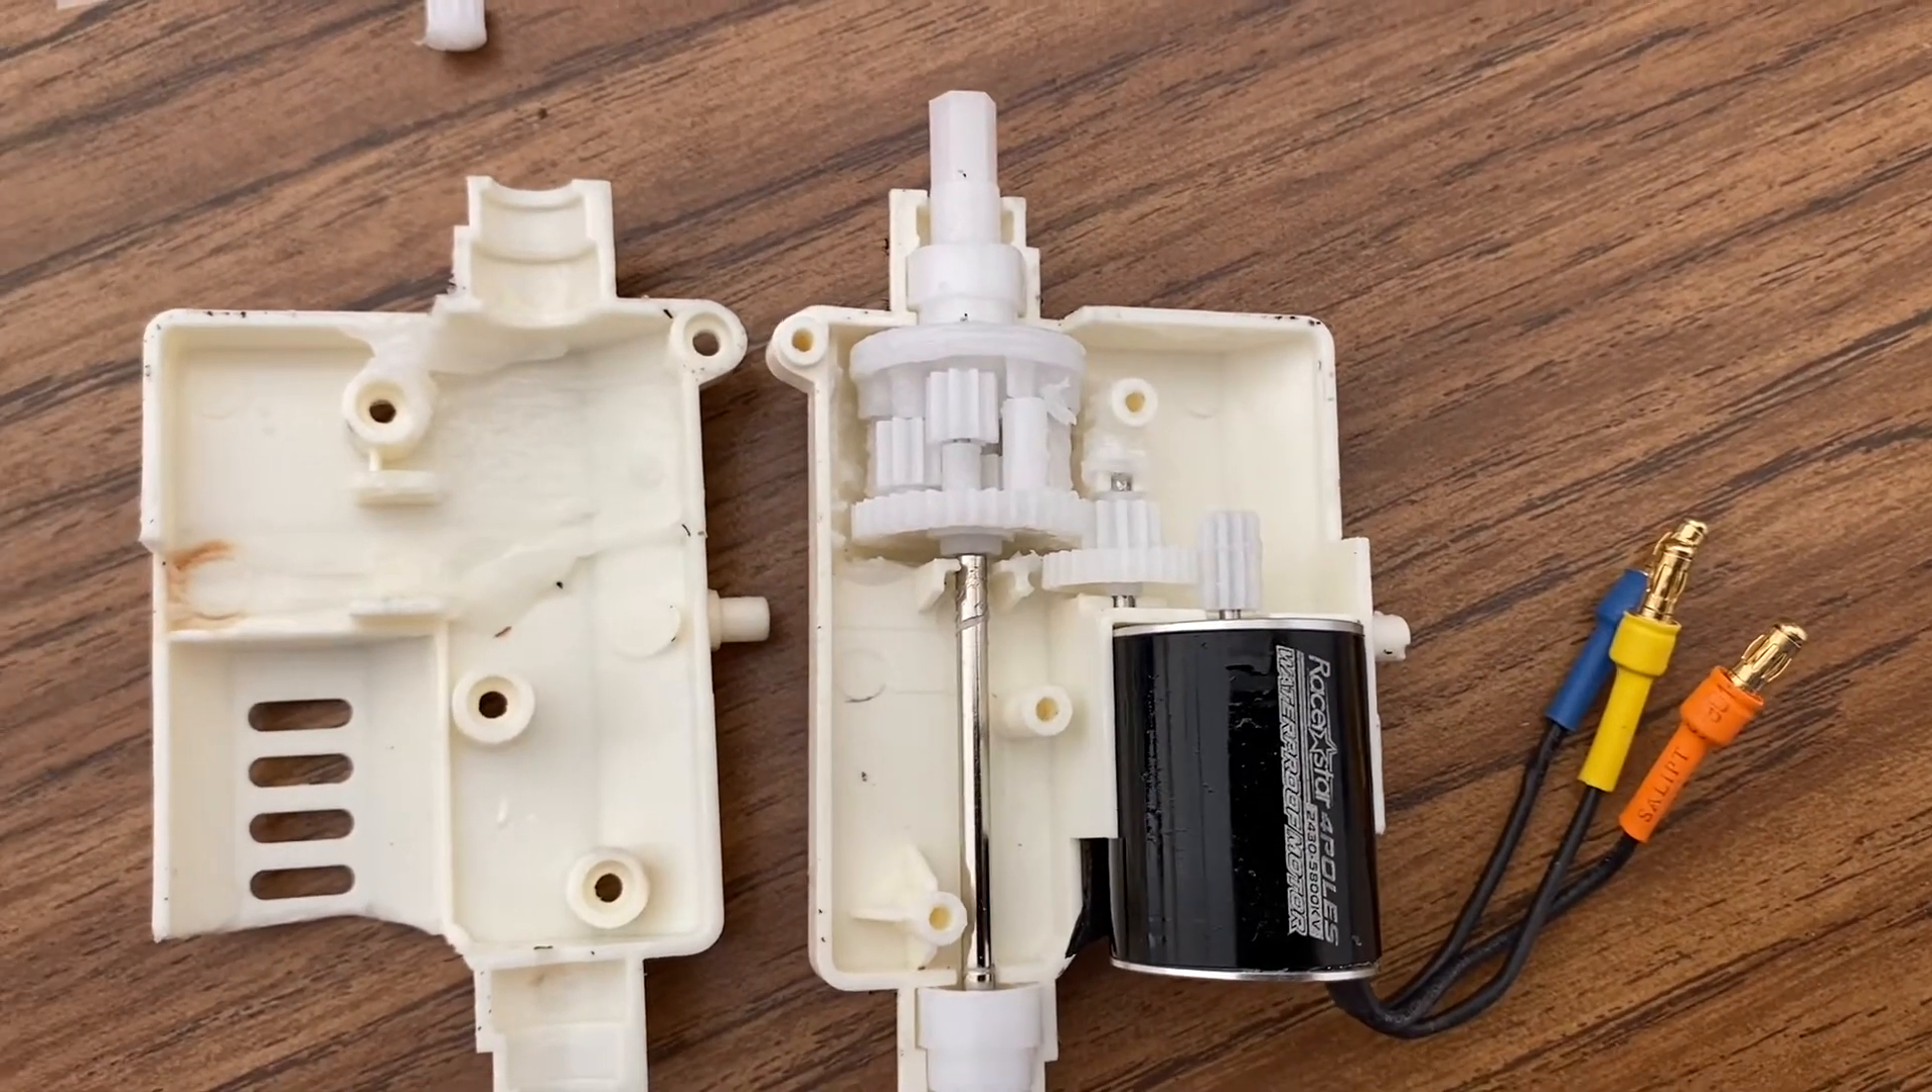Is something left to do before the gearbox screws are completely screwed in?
Yes.